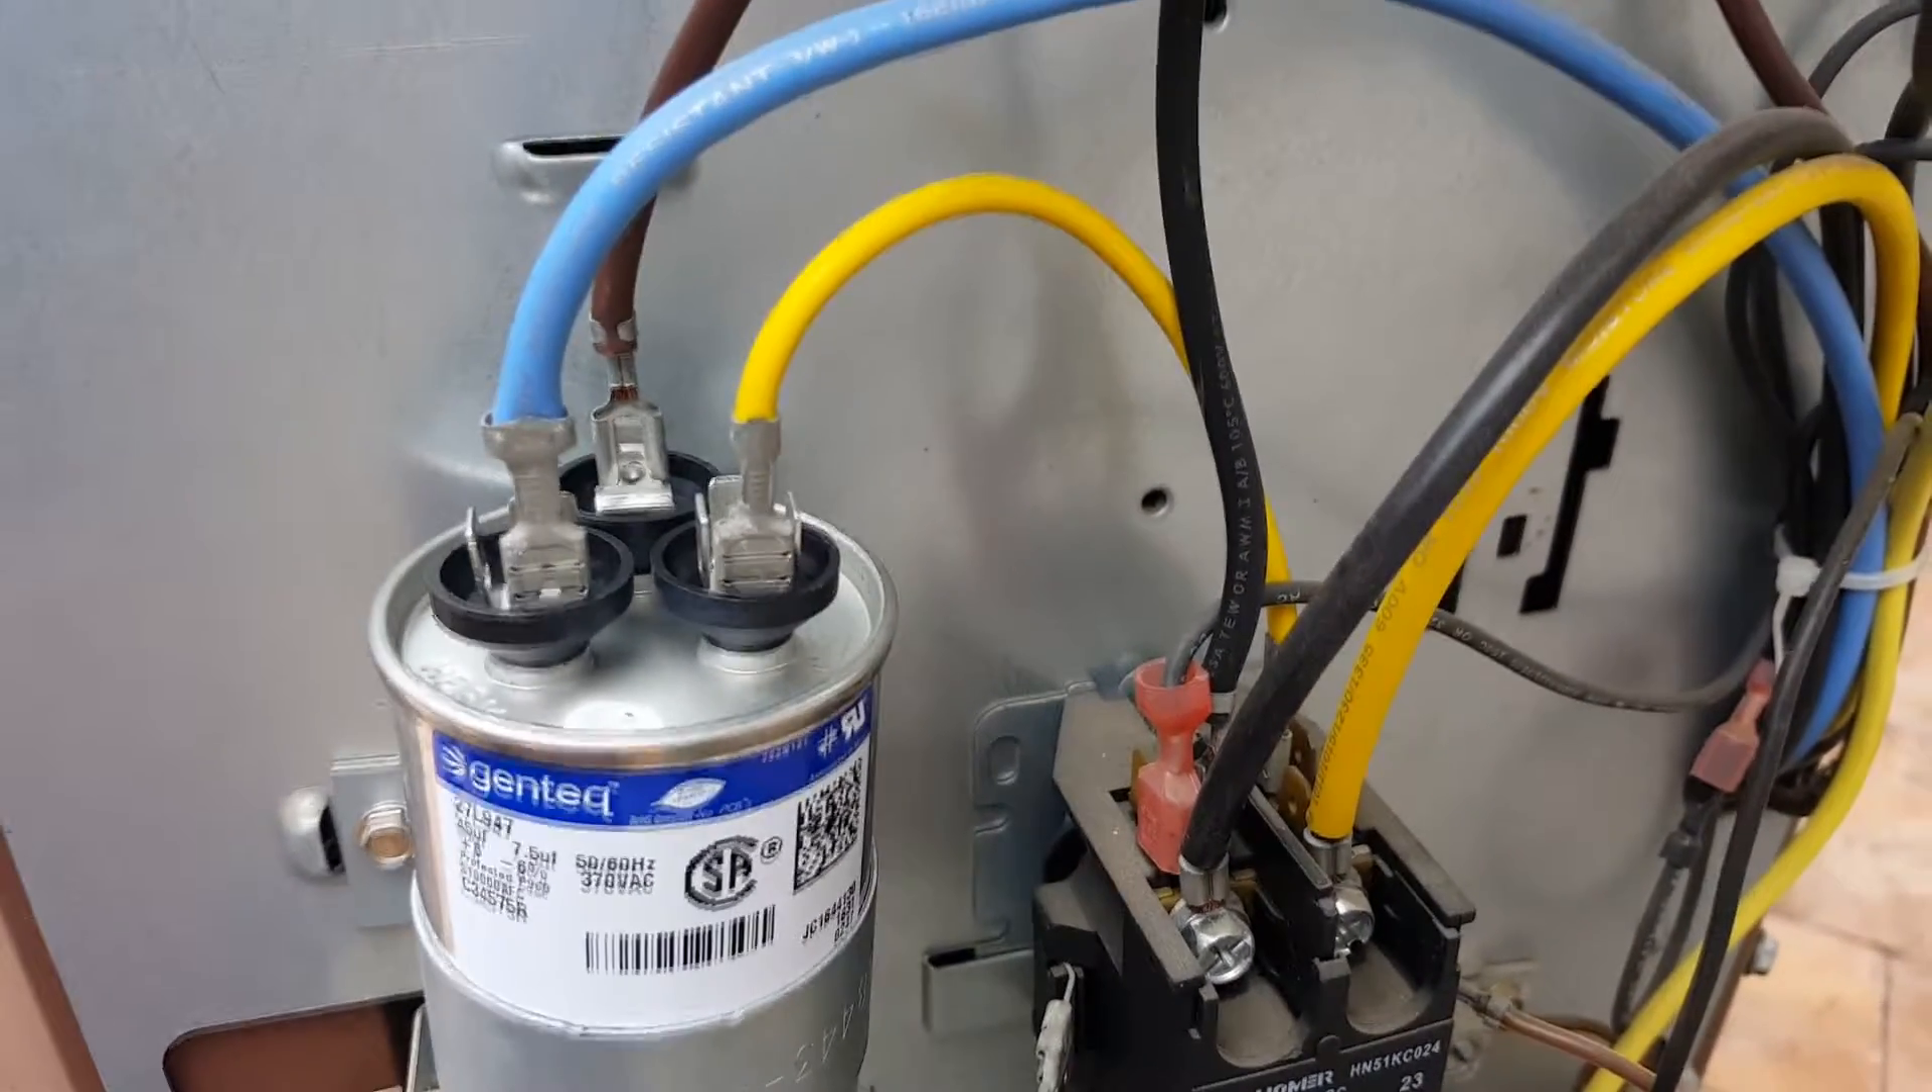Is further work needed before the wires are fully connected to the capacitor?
No.